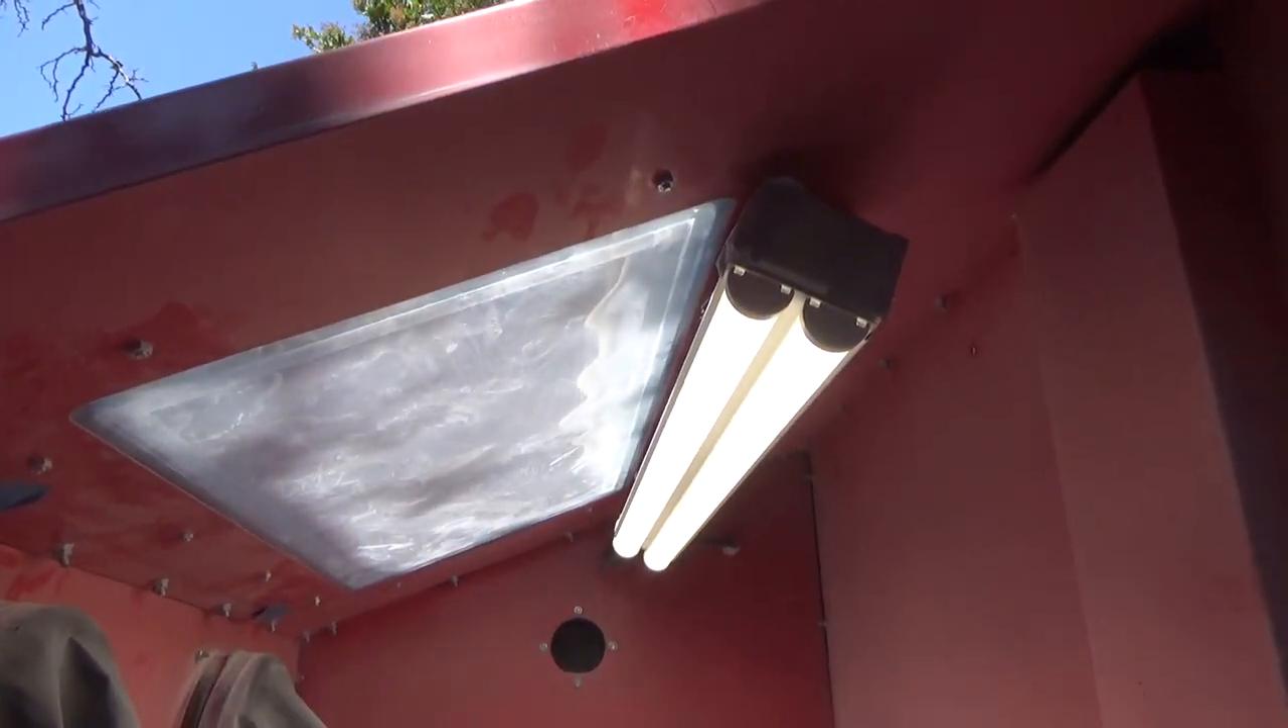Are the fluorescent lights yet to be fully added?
No.